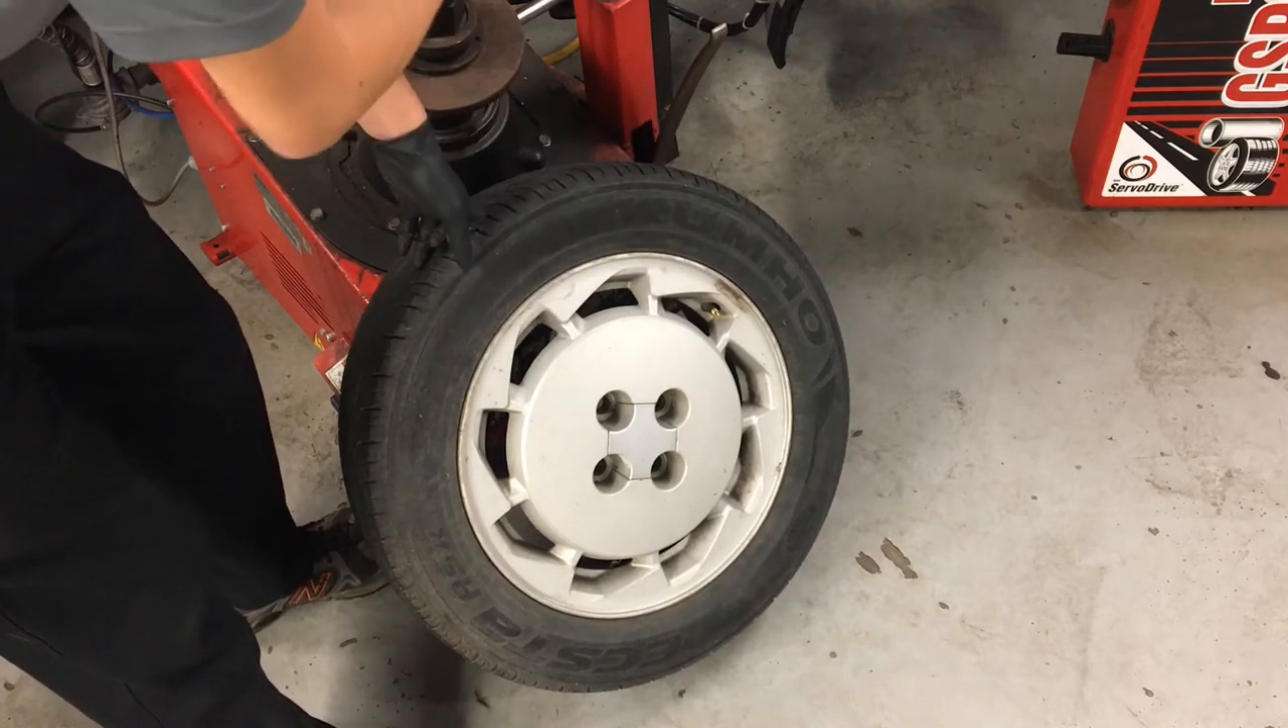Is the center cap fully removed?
No.